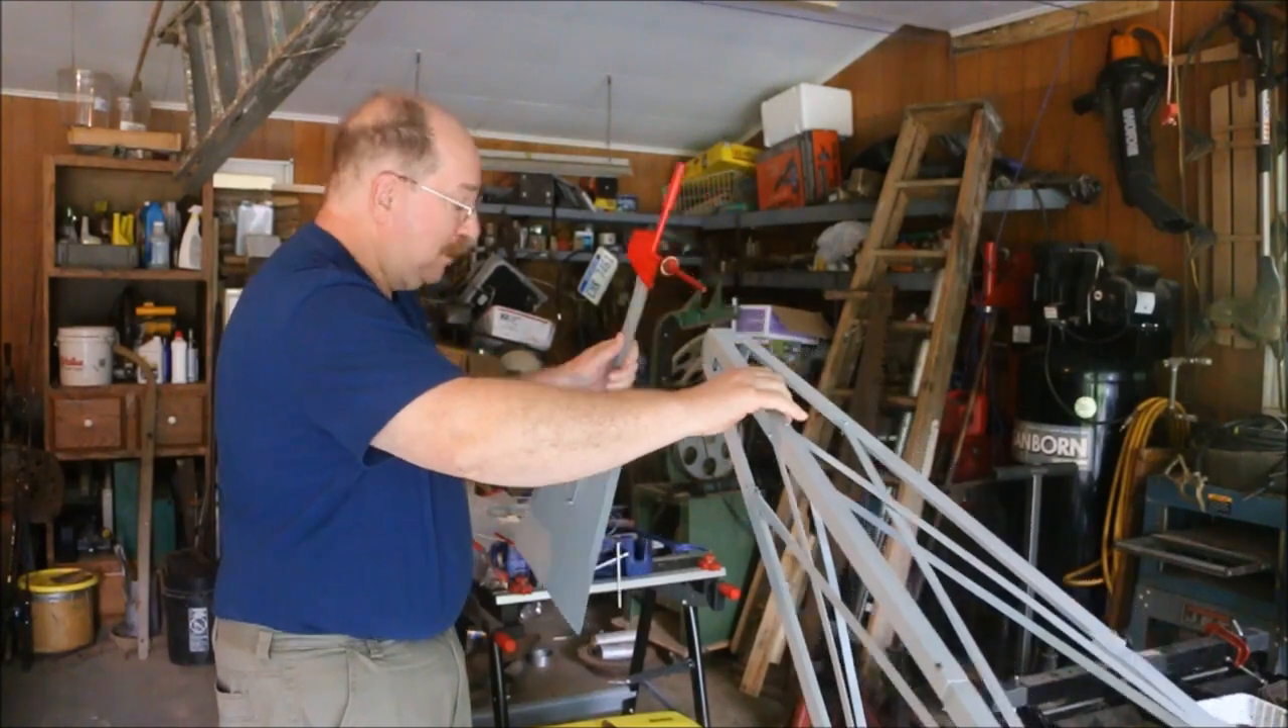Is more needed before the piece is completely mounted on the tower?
Yes.